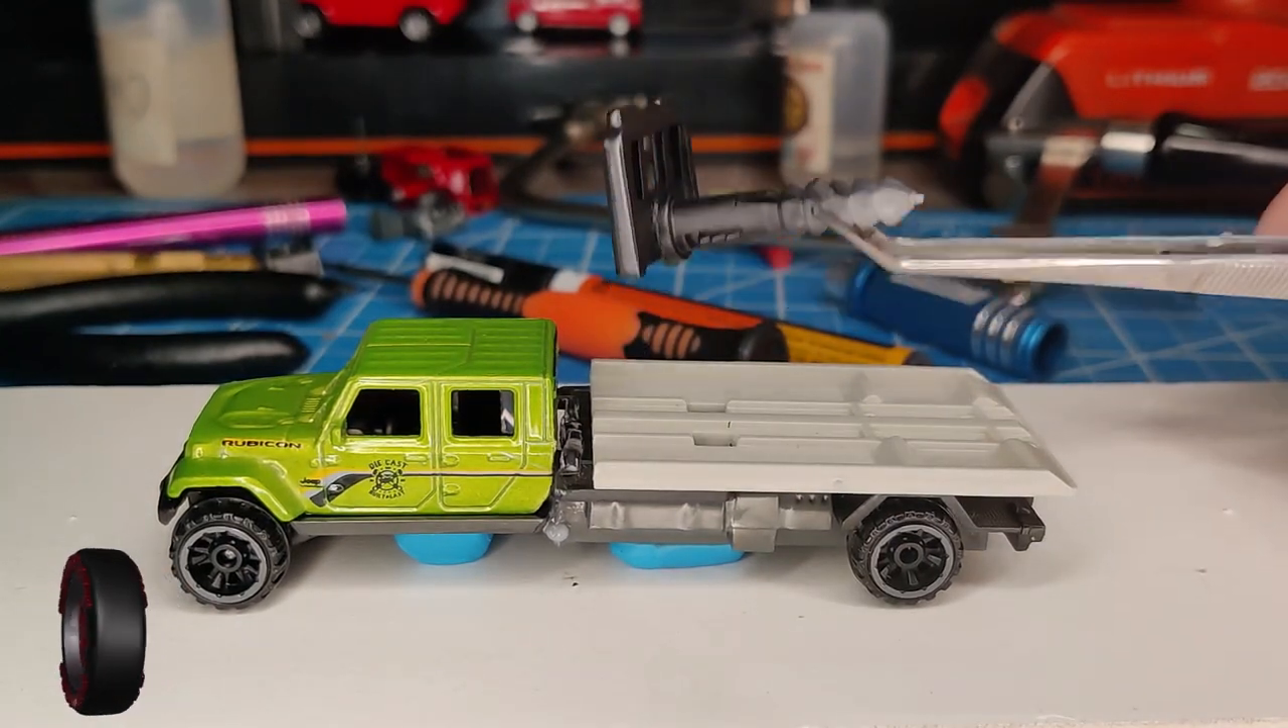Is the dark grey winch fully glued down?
No.